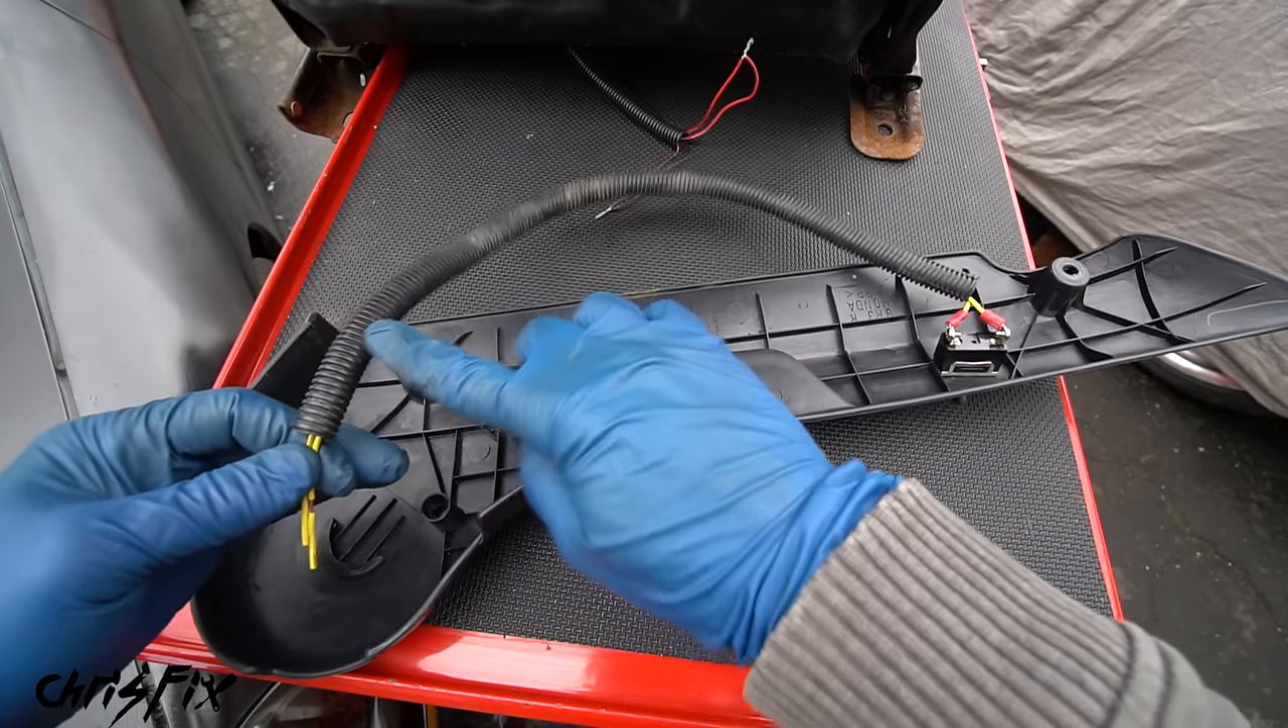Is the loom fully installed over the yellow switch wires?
Yes.